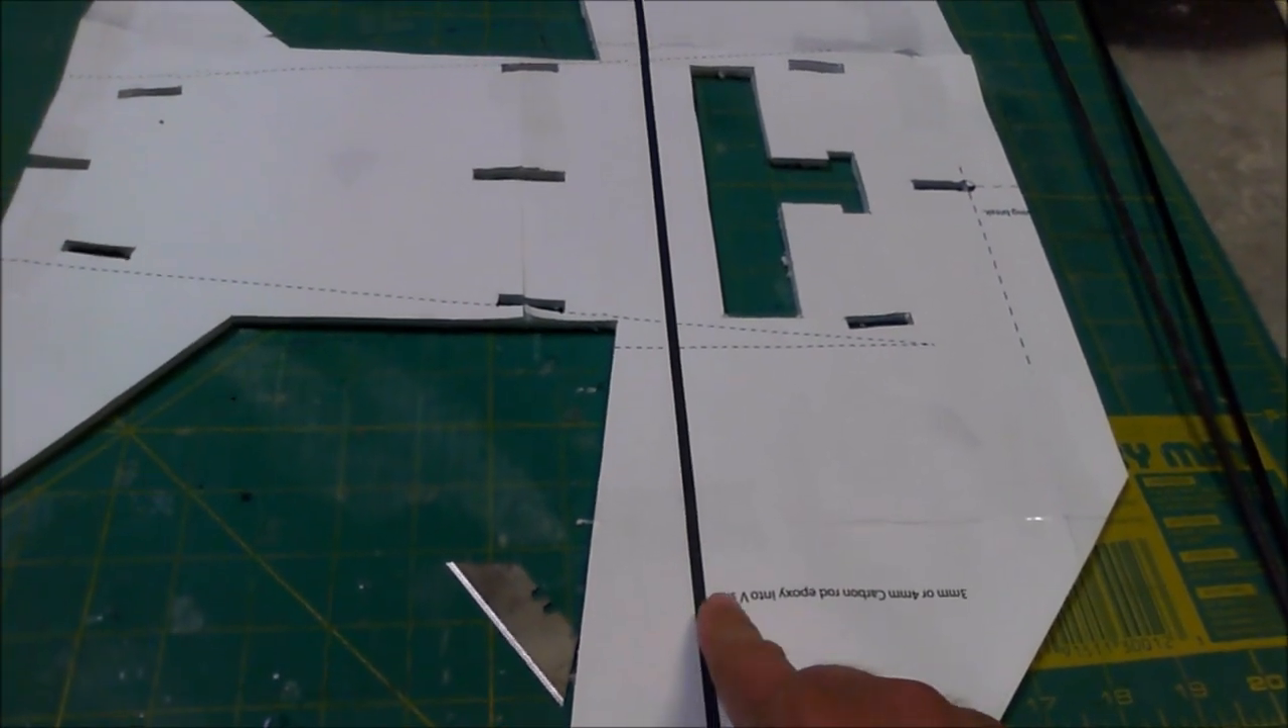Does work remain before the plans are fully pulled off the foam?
Yes.